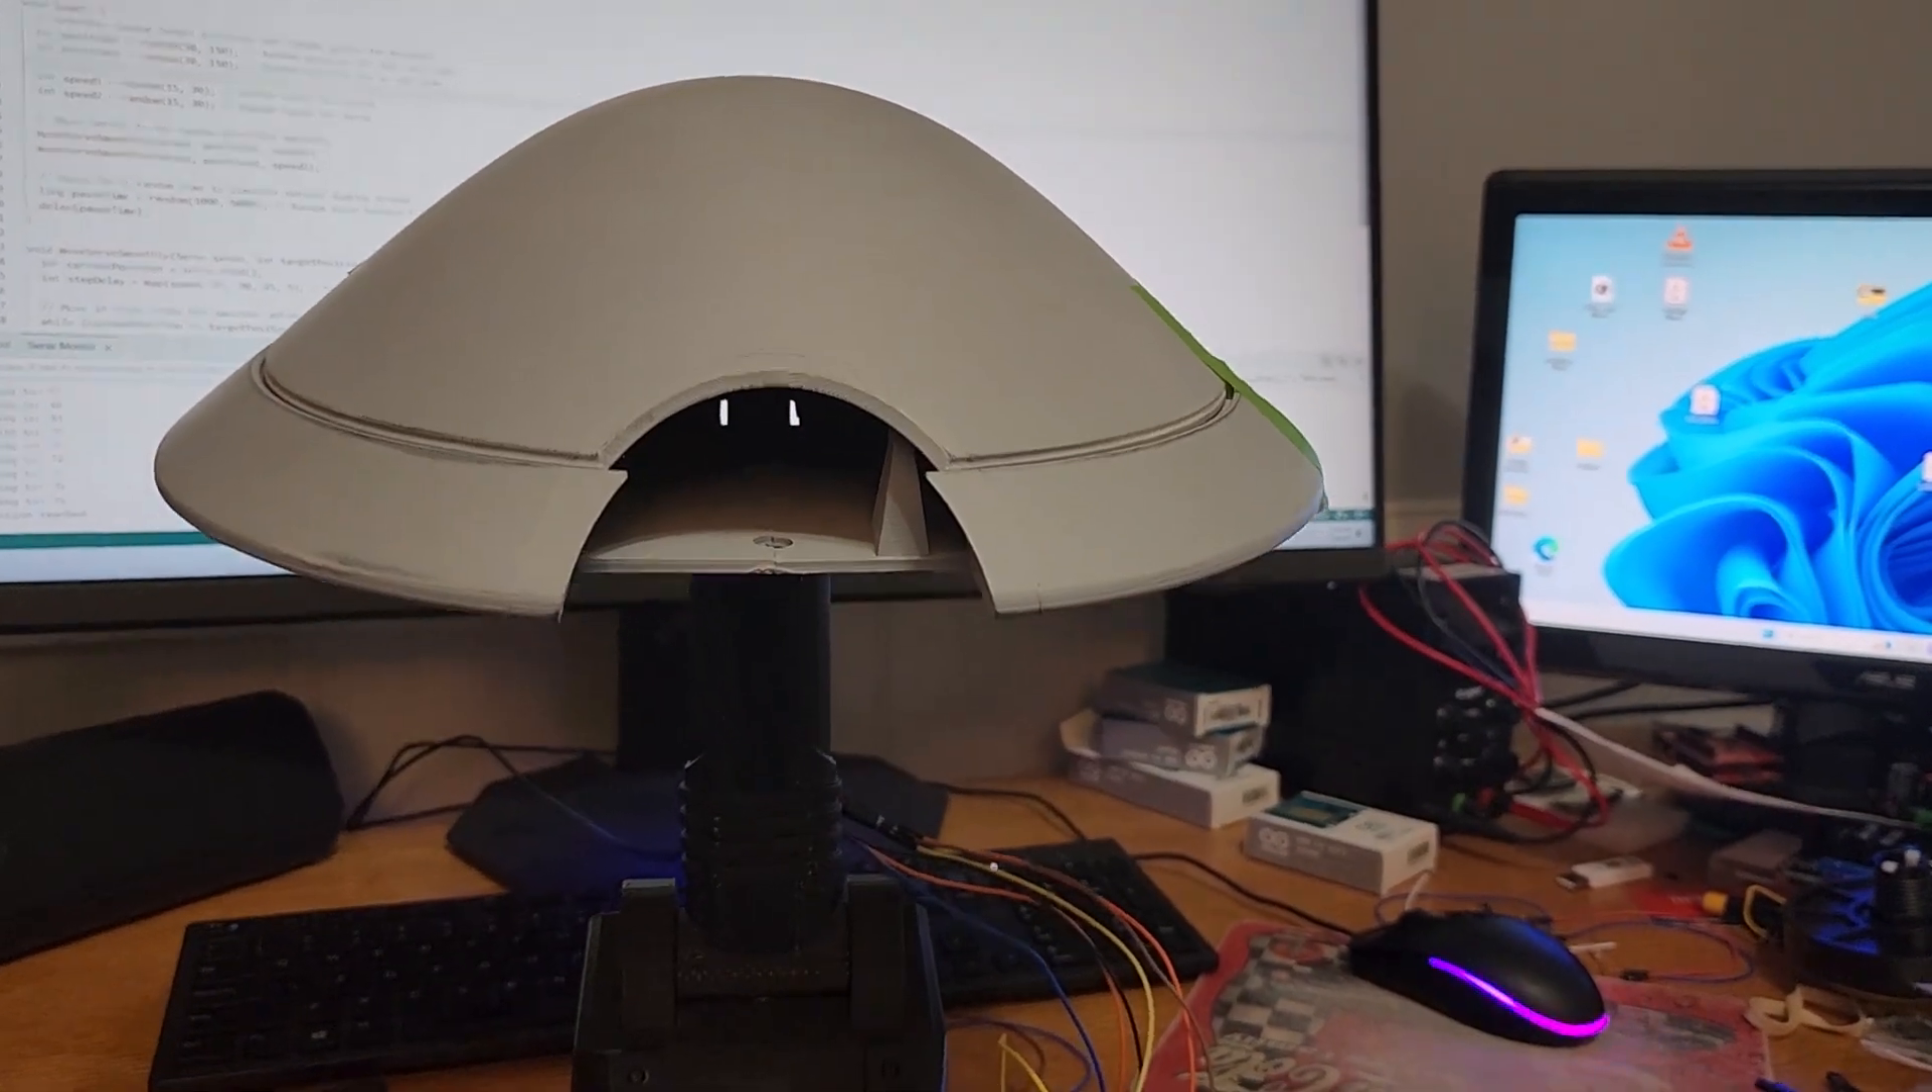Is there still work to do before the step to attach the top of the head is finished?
No.